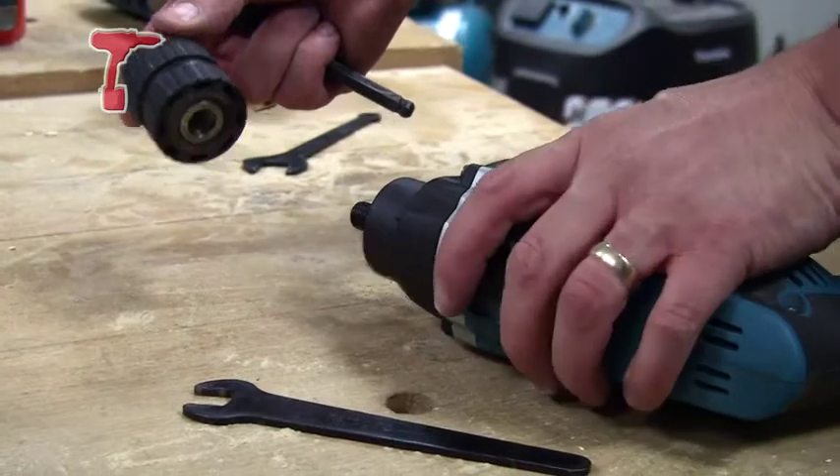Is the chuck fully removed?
Yes.